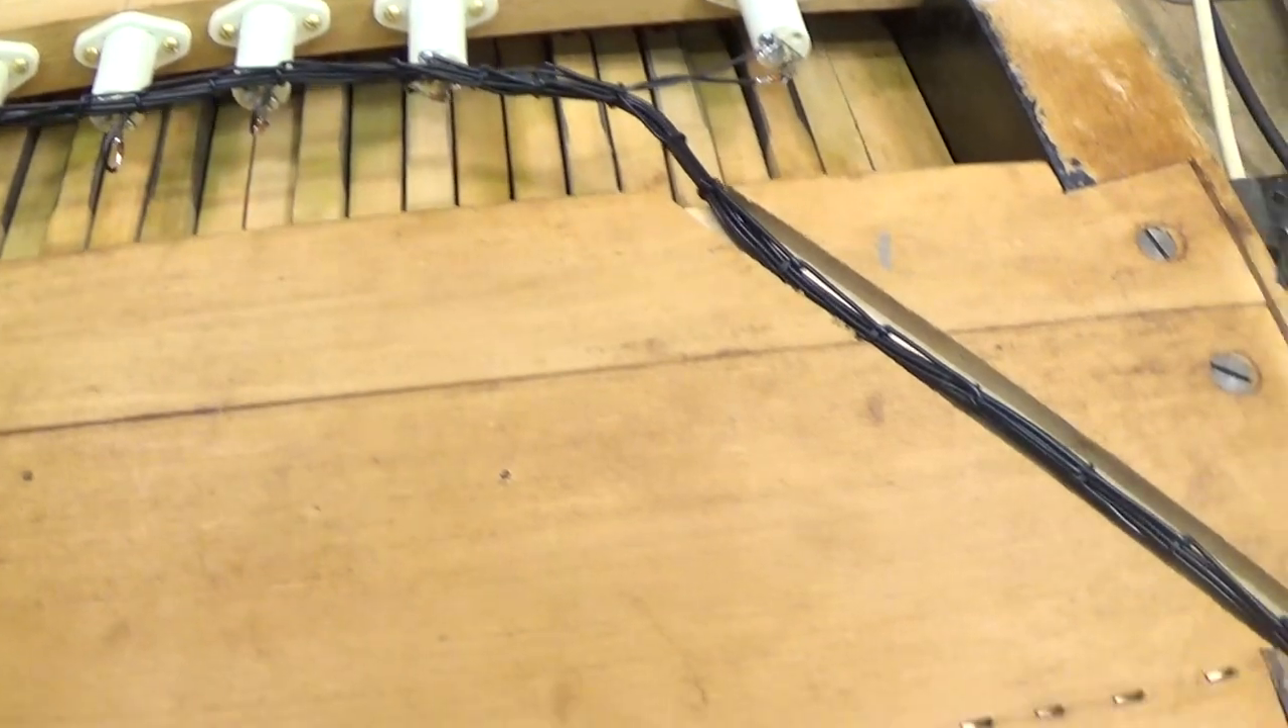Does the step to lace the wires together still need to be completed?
No.